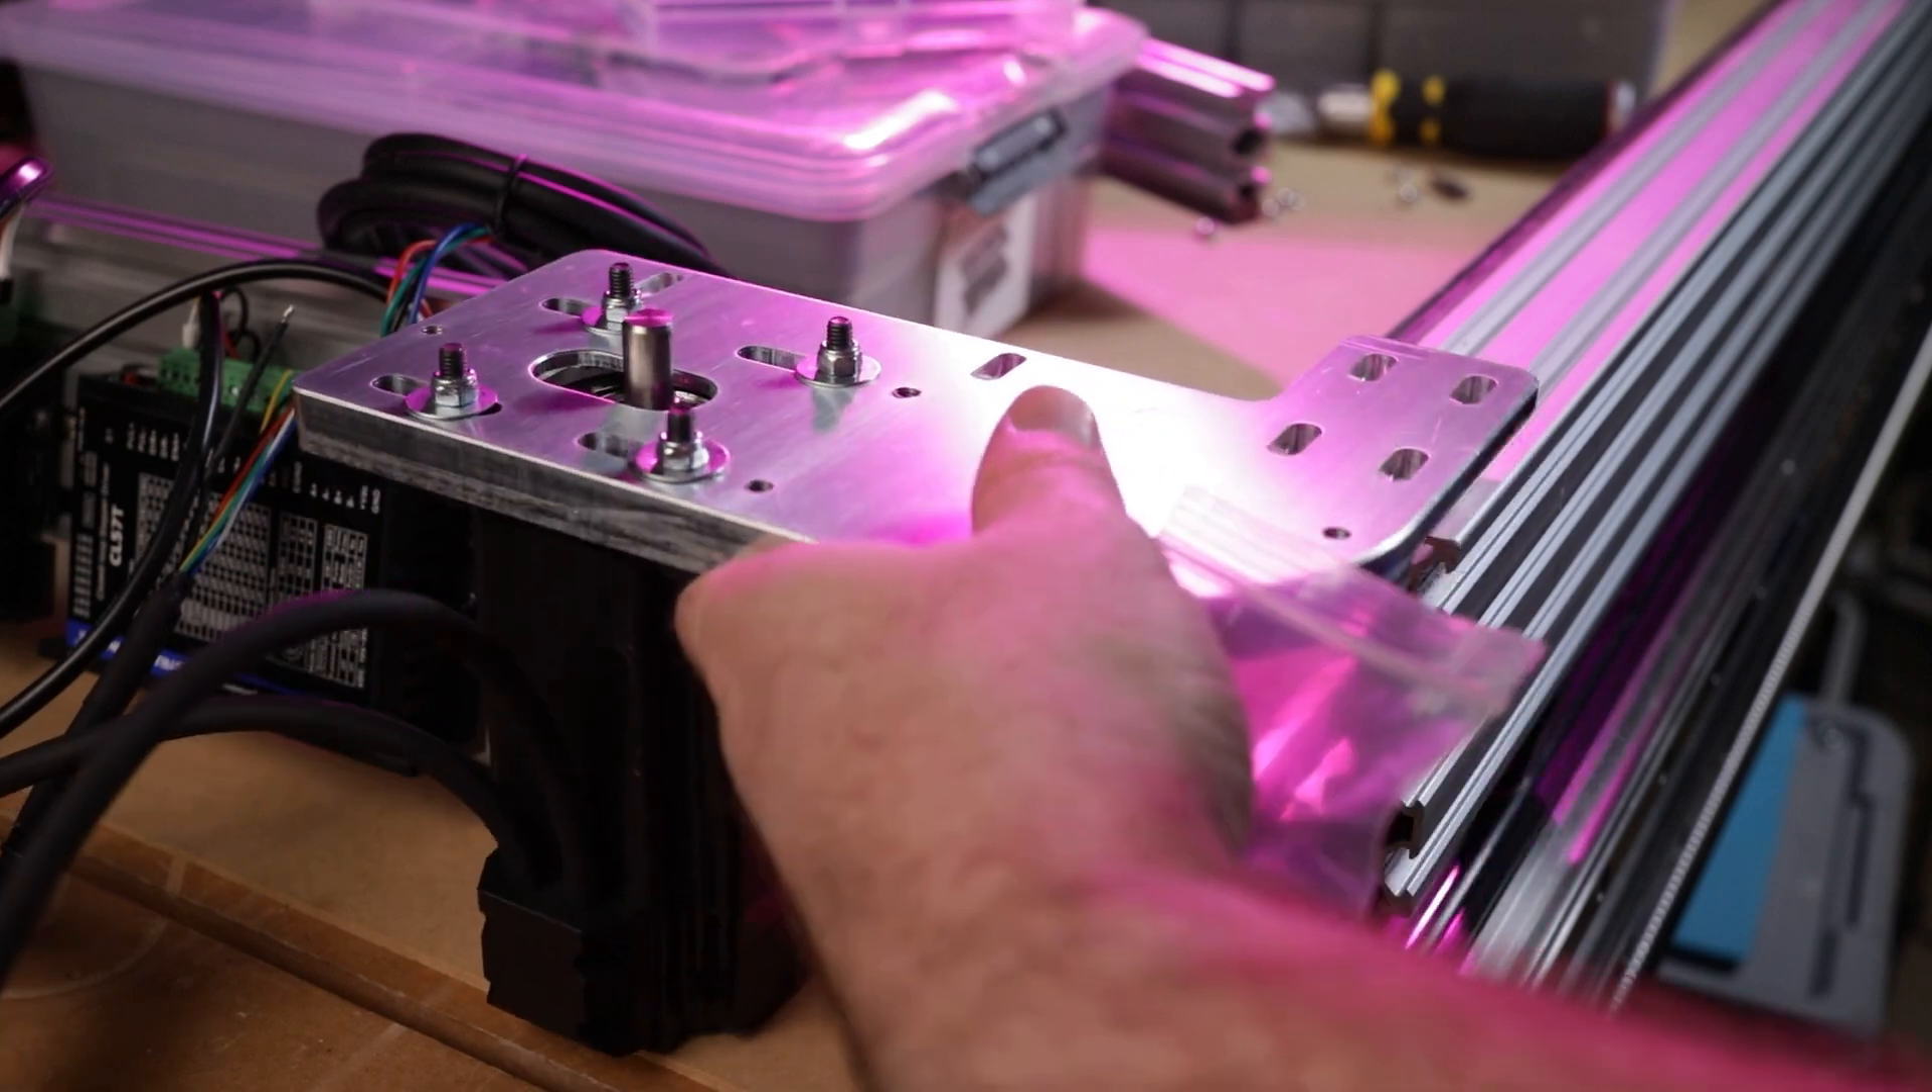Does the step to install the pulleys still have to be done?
Yes.